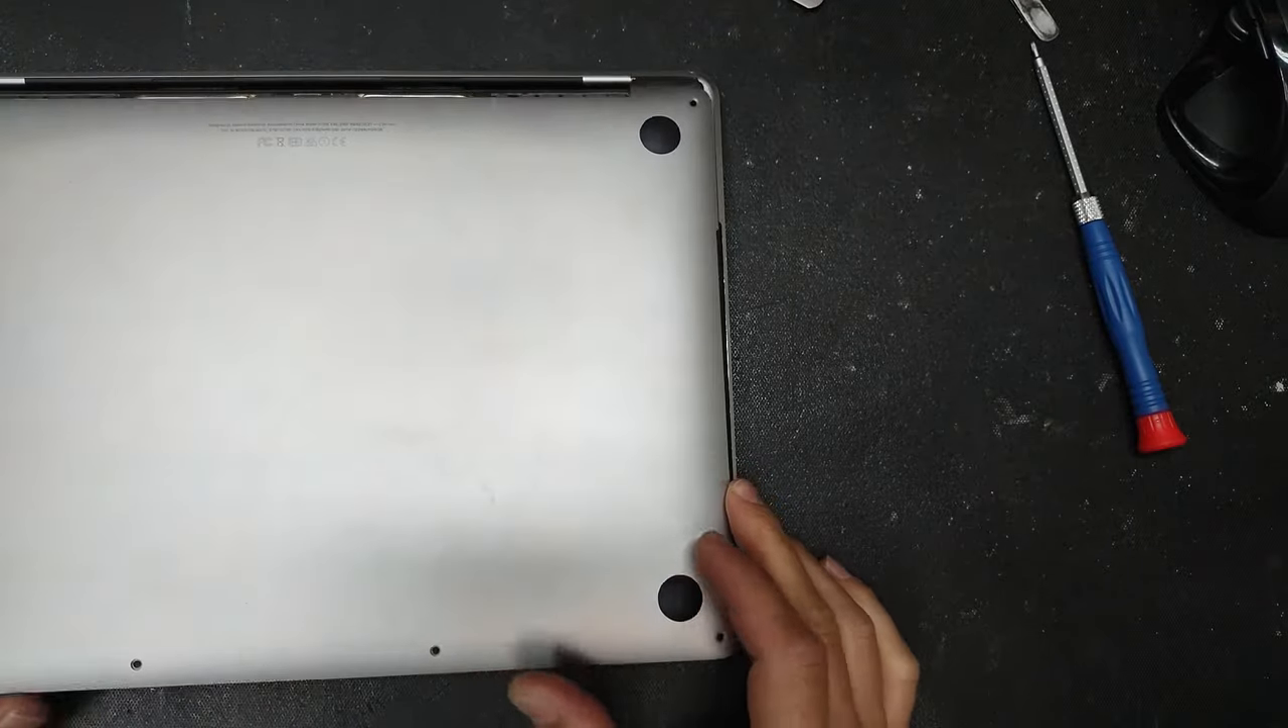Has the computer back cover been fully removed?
No.